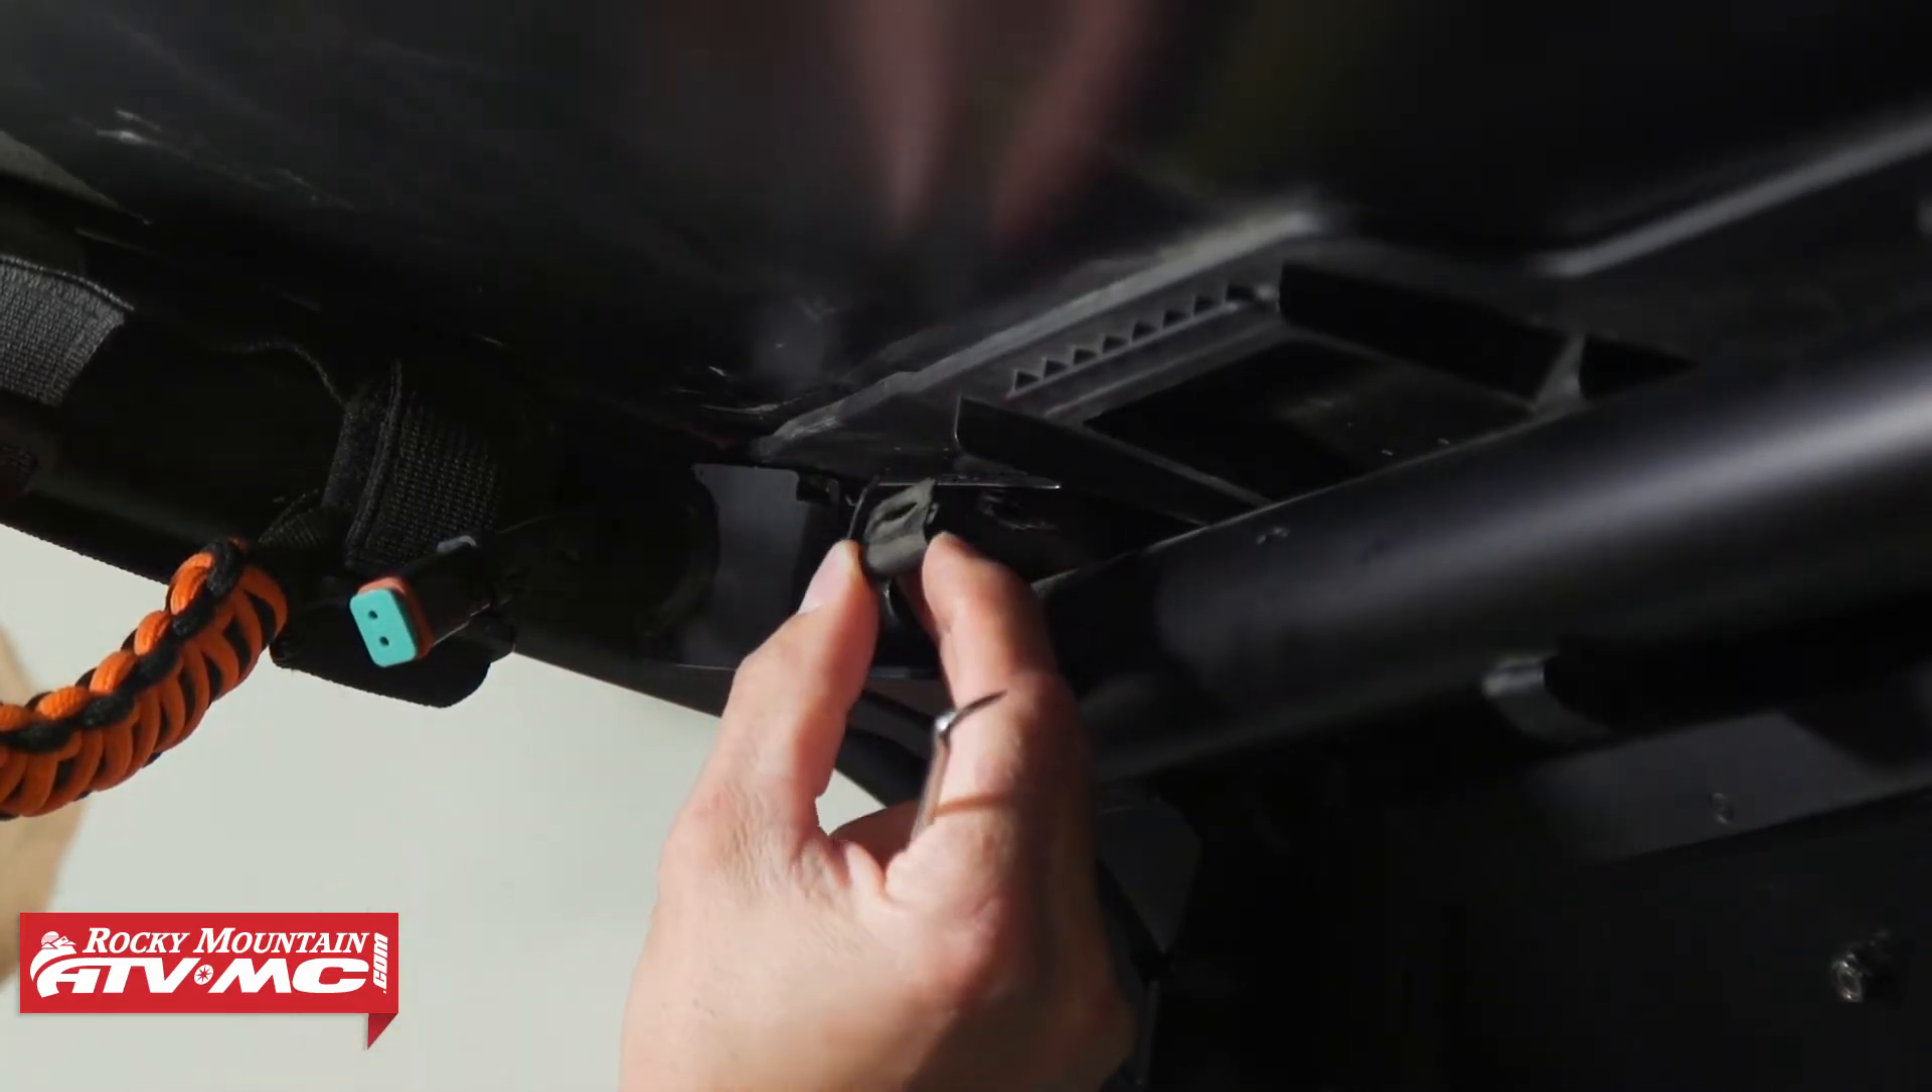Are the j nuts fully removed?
No.